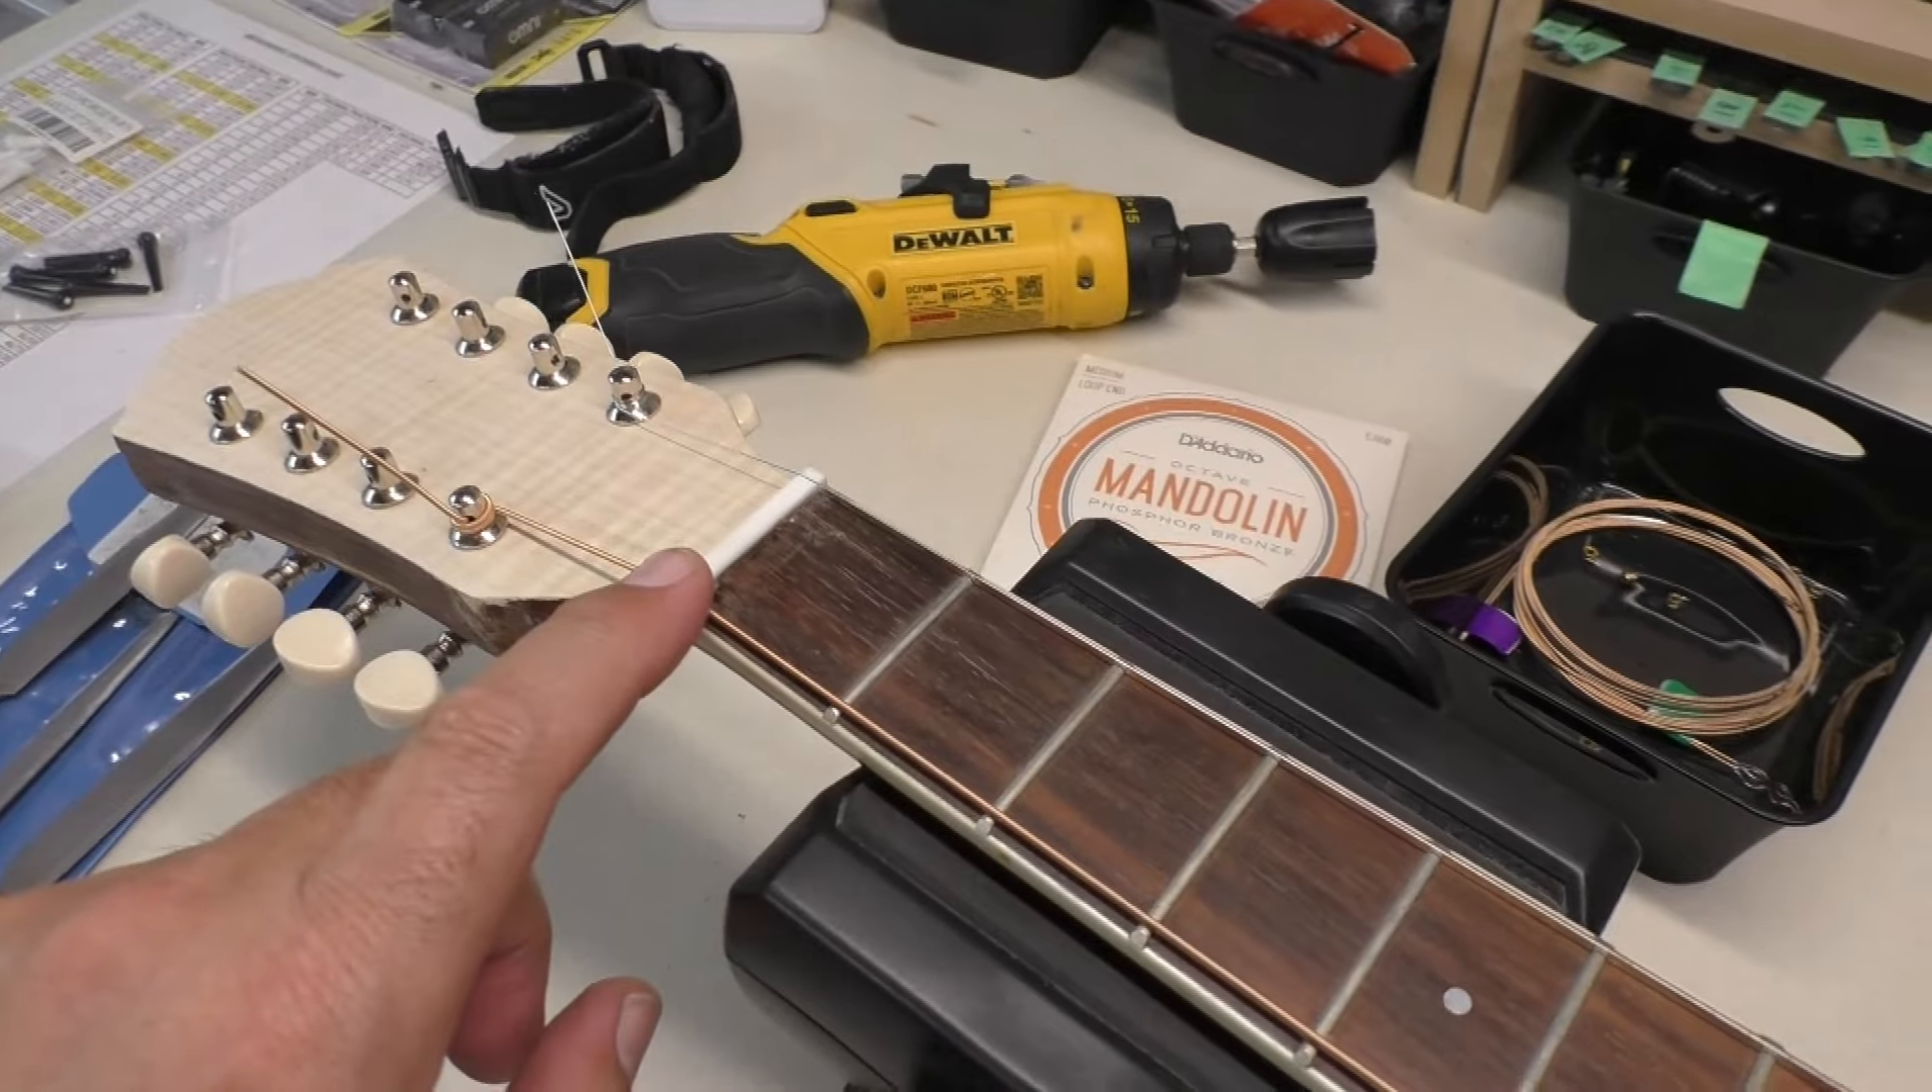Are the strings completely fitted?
No.